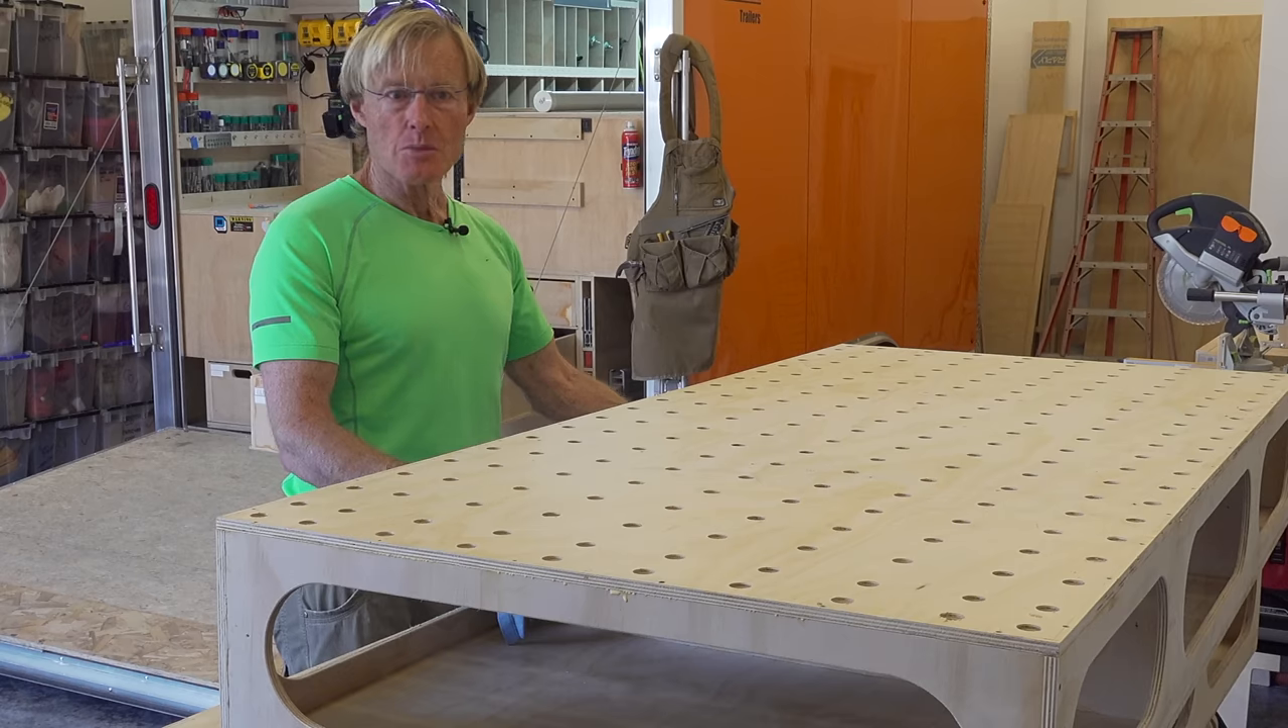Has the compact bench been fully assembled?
Yes.